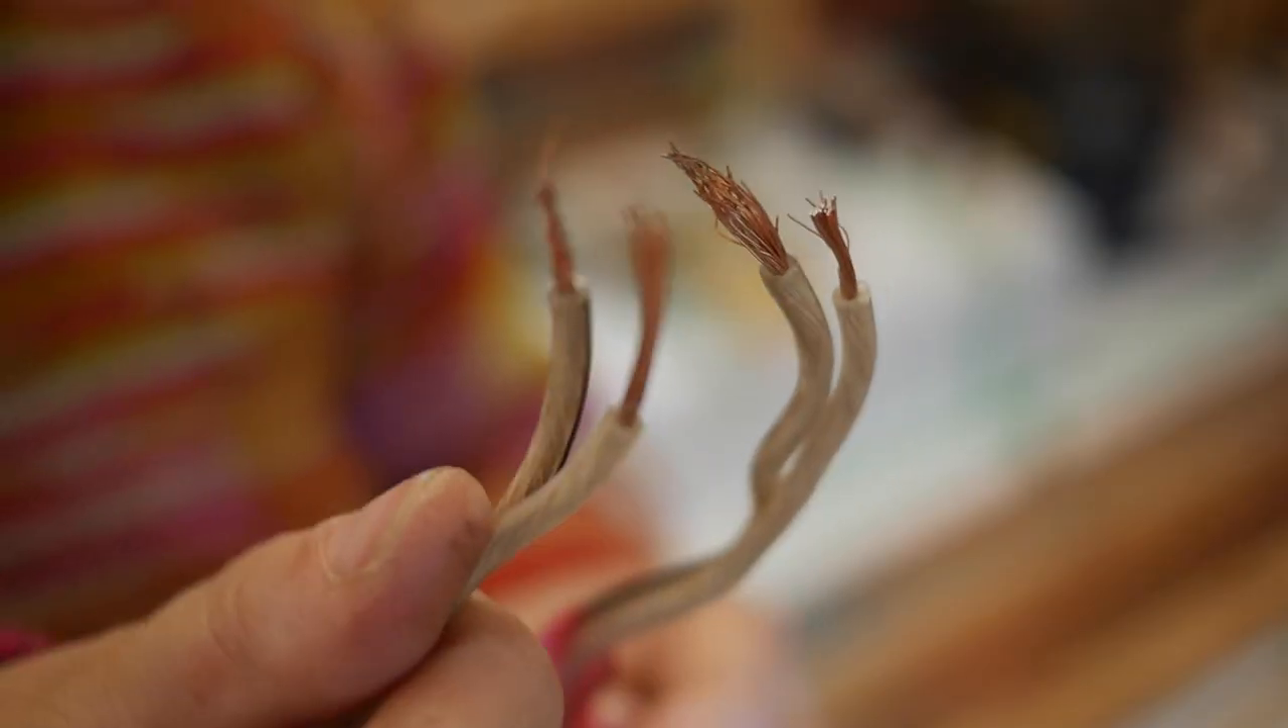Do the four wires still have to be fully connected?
Yes.